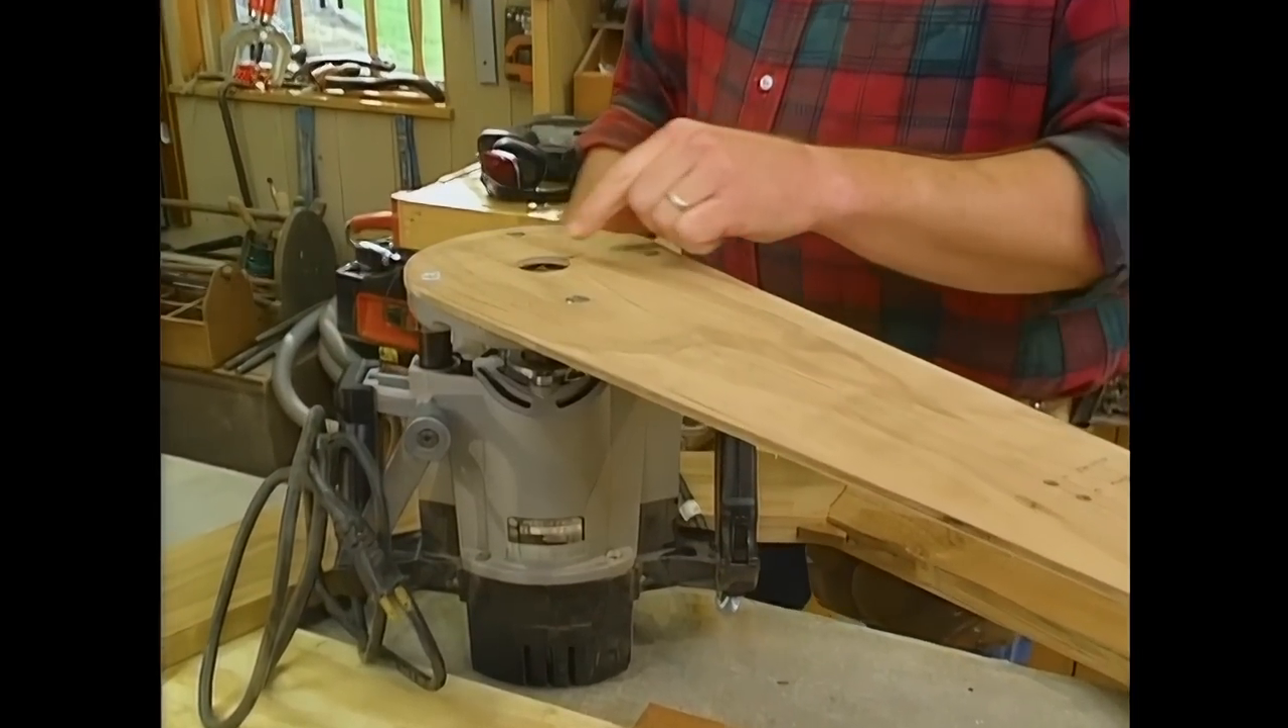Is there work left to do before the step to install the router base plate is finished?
No.